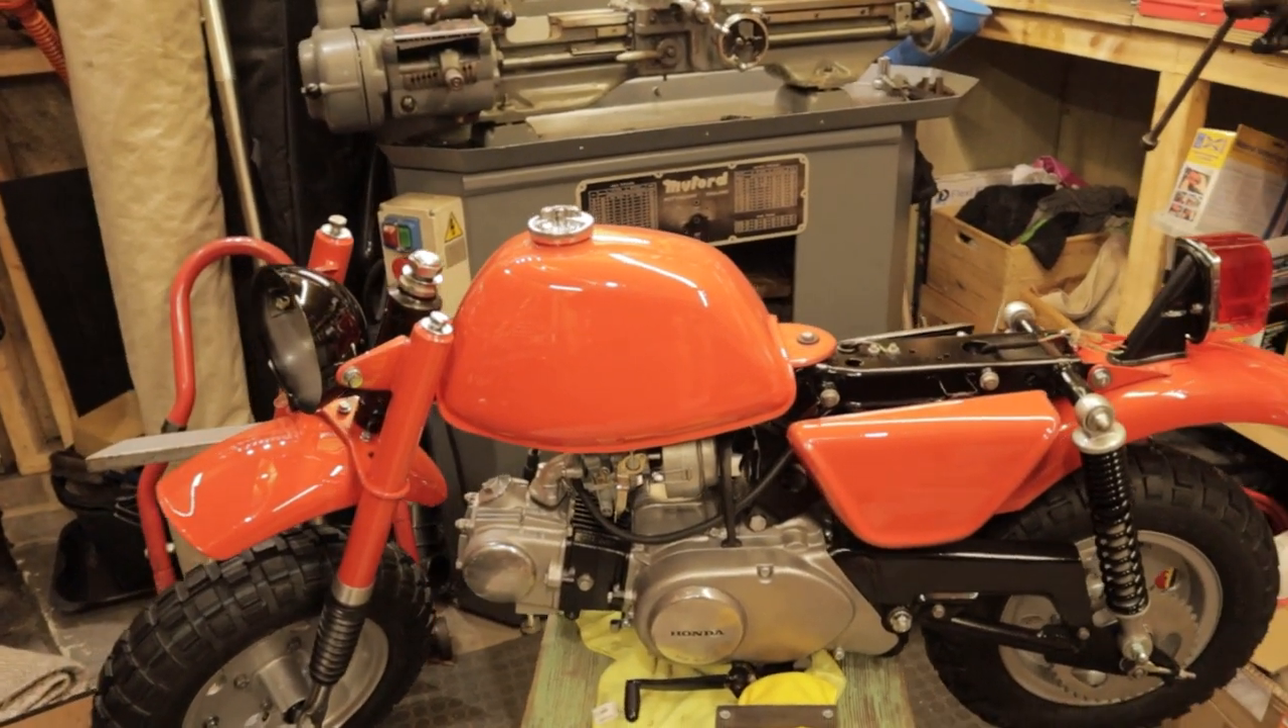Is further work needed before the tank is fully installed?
No.